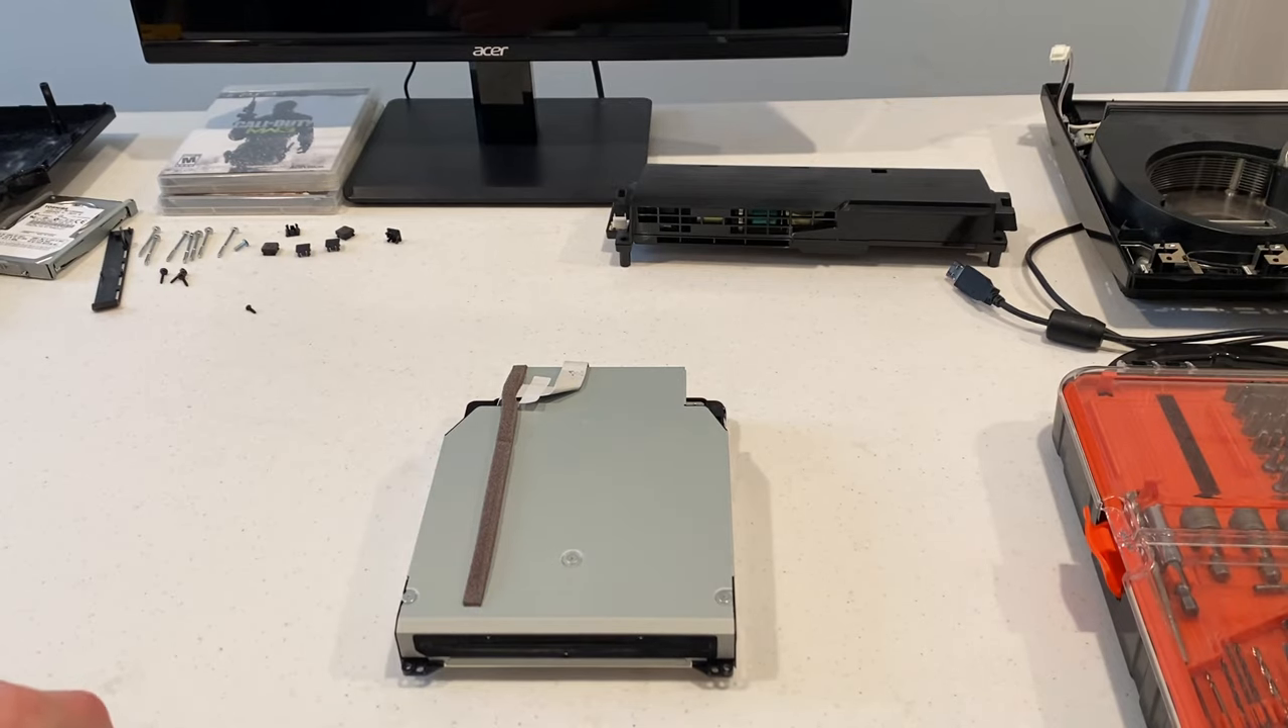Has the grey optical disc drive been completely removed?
Yes.